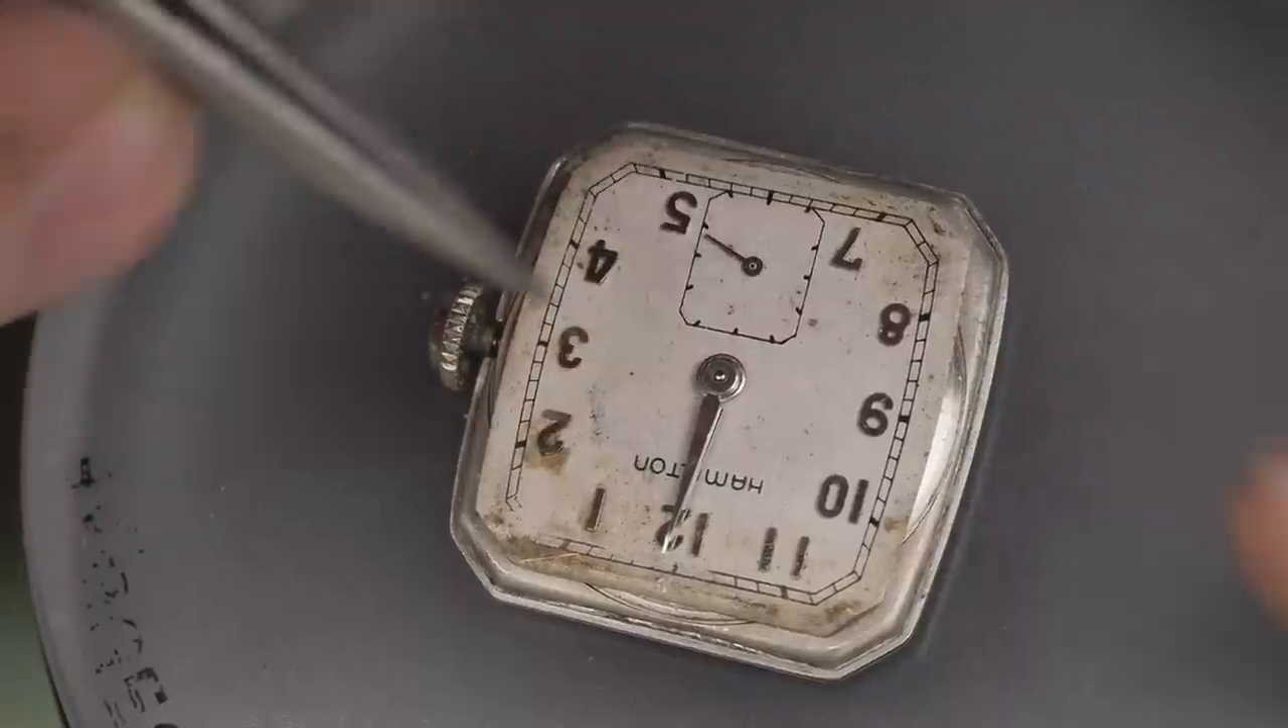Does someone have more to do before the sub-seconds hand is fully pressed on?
No.